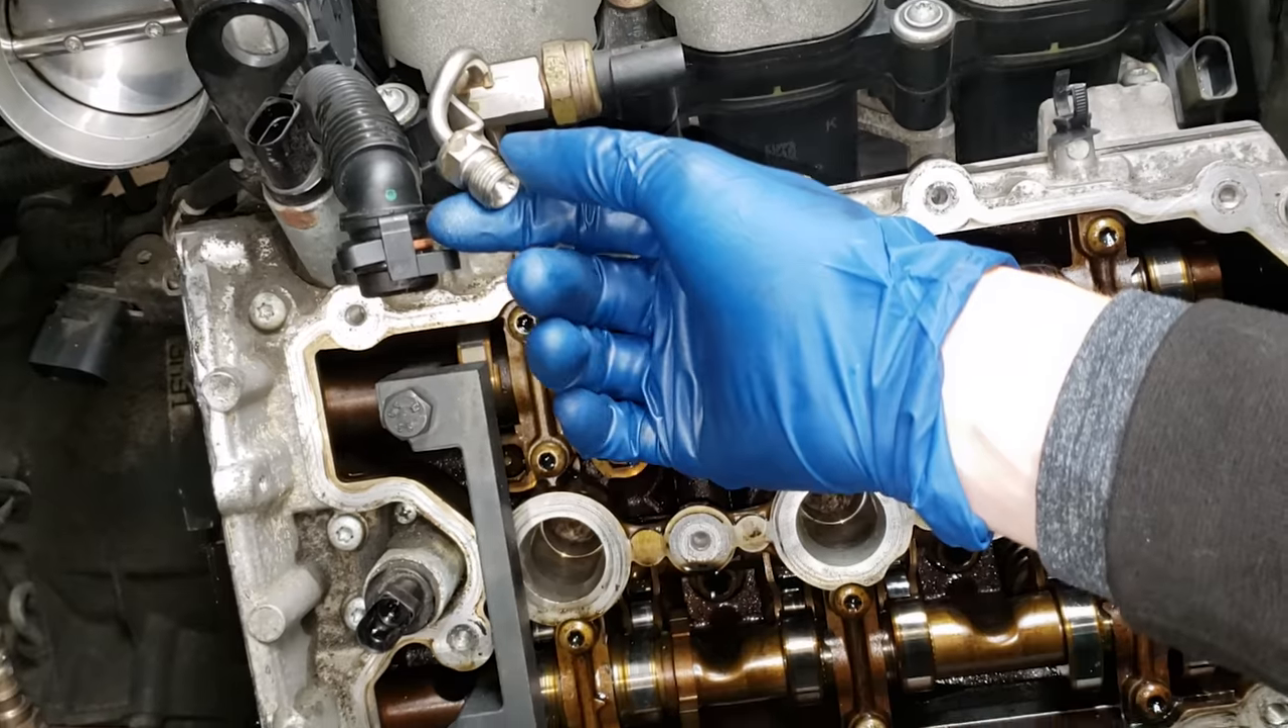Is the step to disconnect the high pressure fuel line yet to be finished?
No.